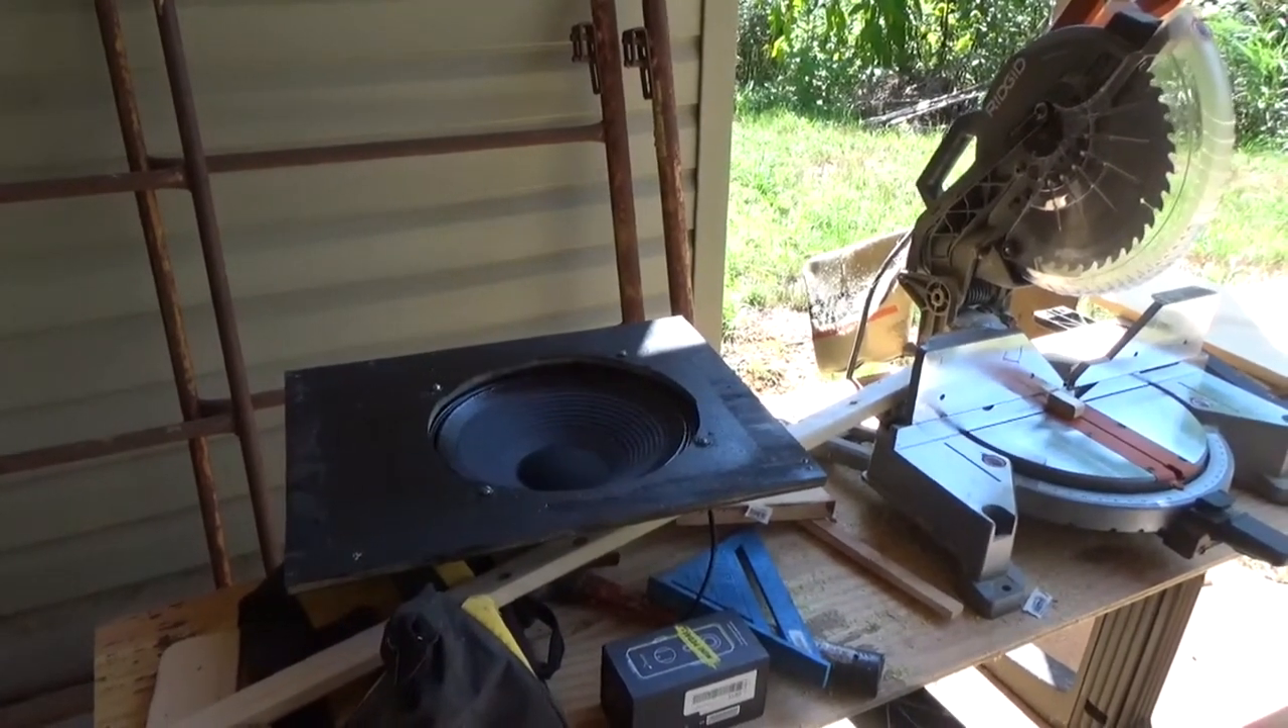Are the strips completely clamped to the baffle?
No.